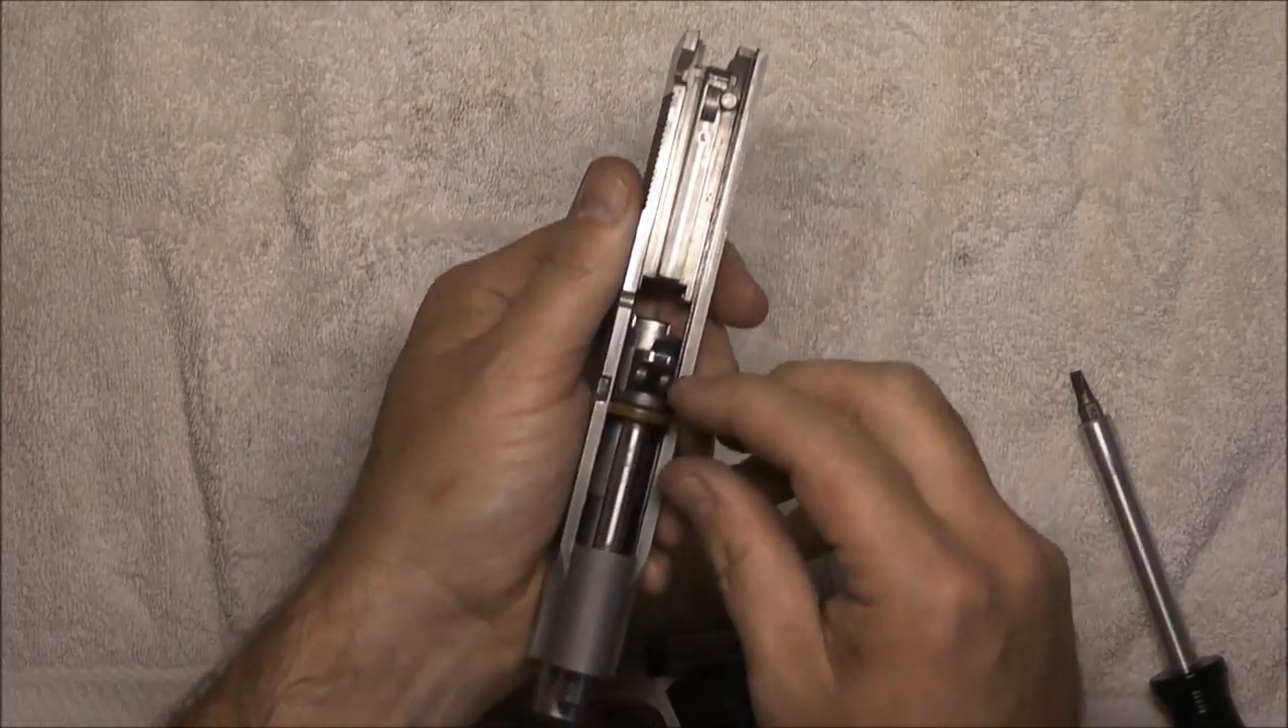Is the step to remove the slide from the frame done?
Yes.